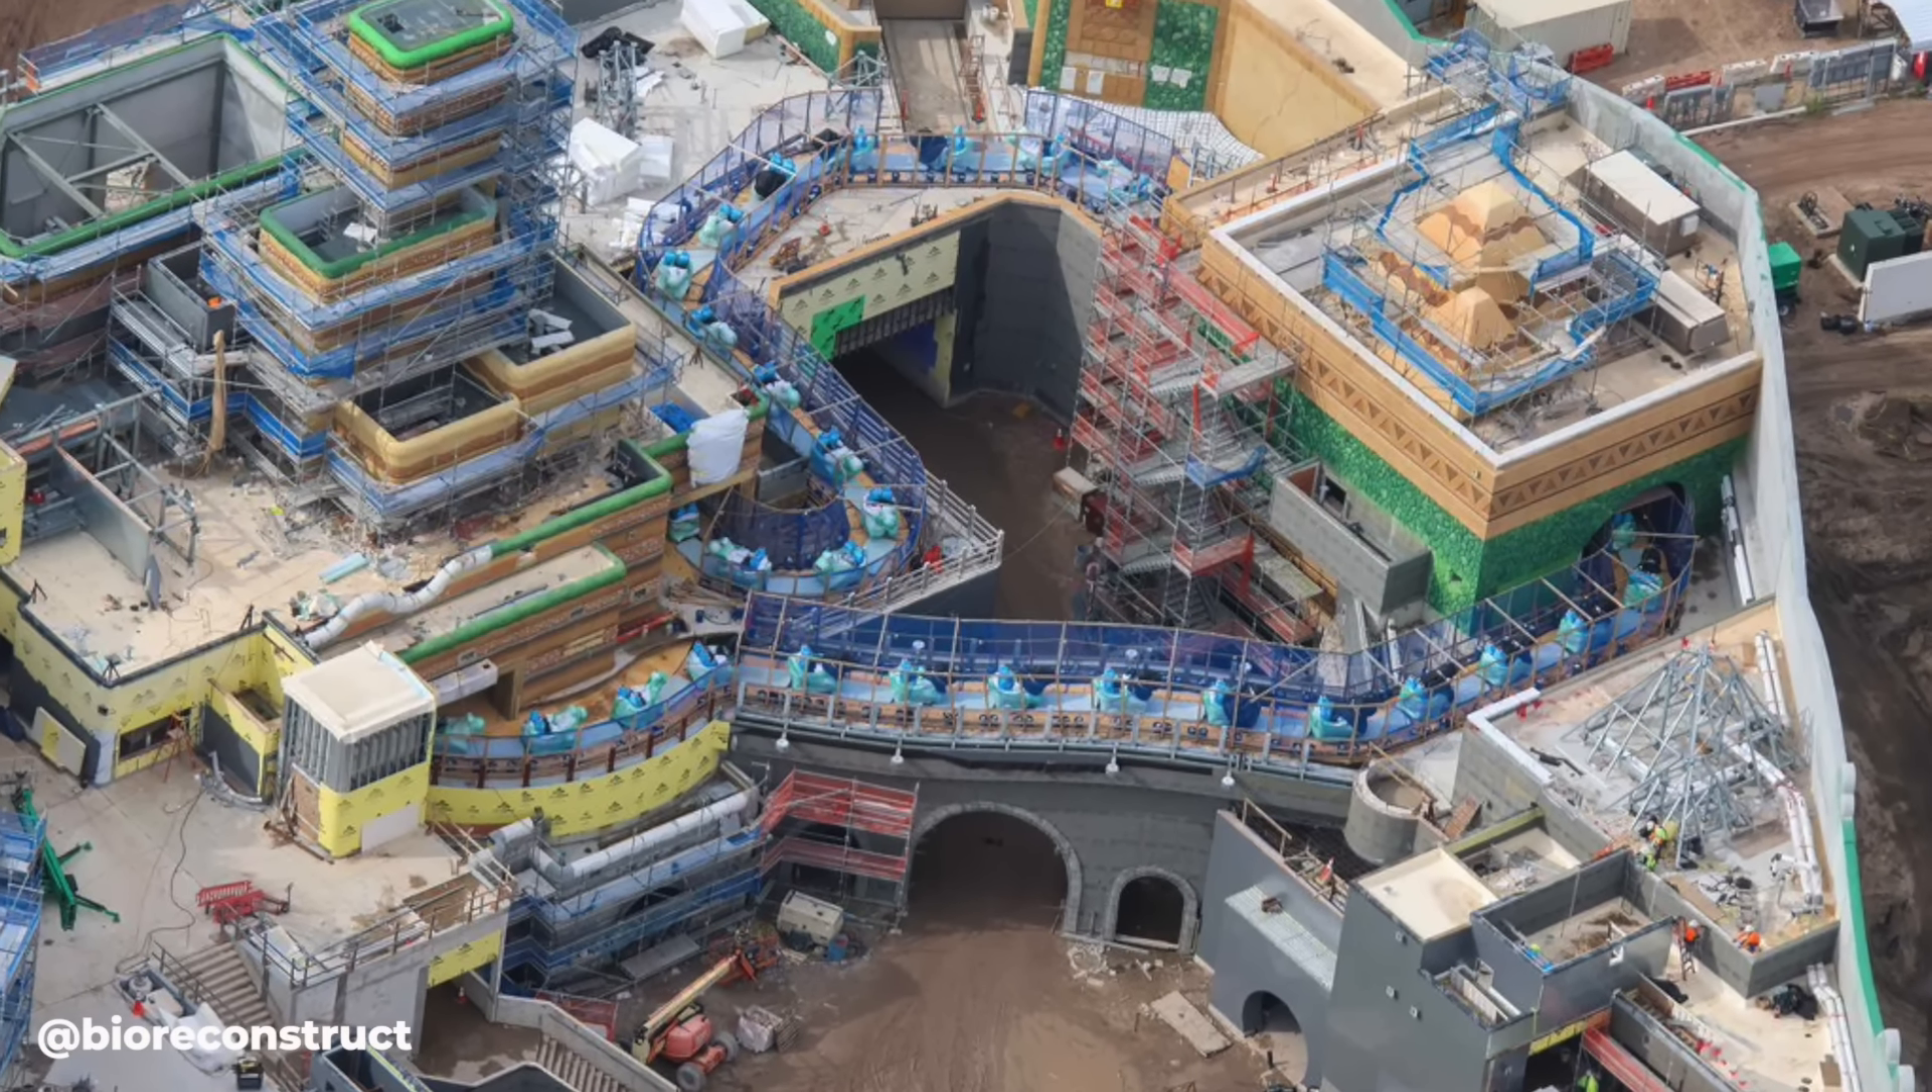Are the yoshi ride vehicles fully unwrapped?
No.